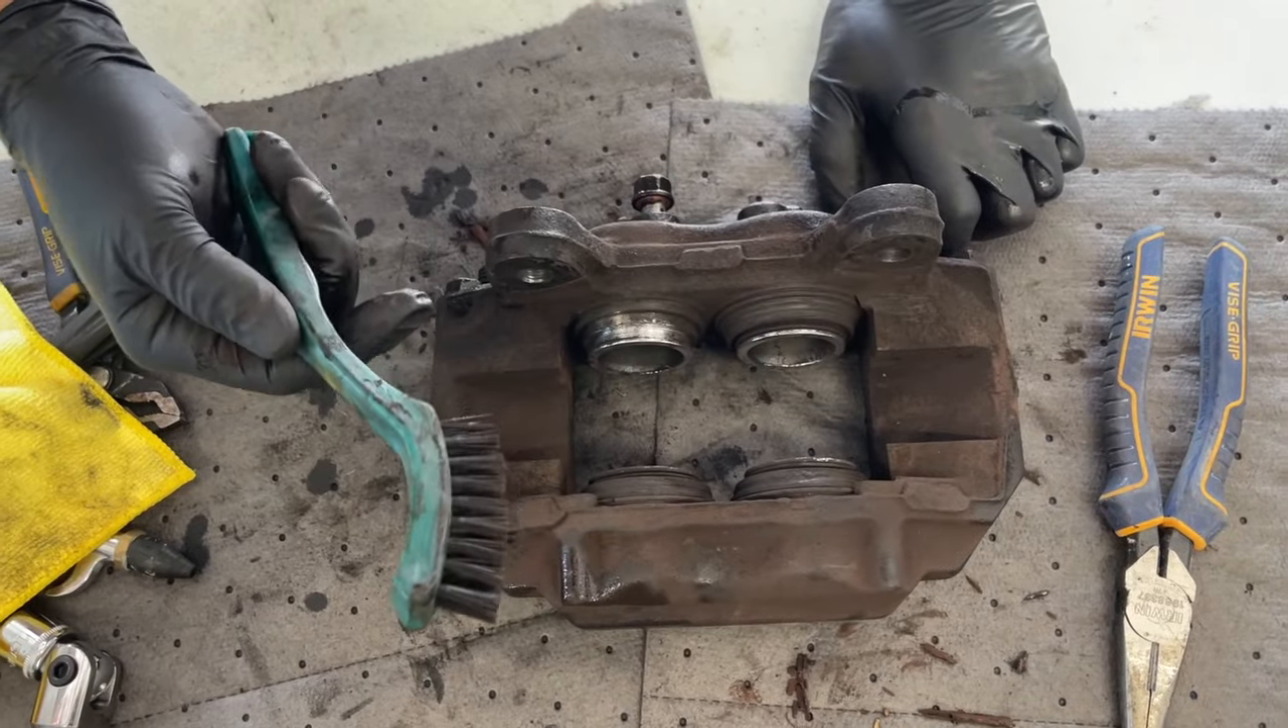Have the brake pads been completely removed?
Yes.